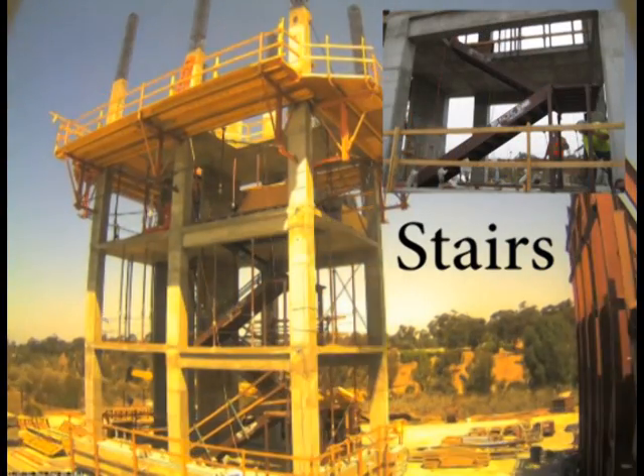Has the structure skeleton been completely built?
No.